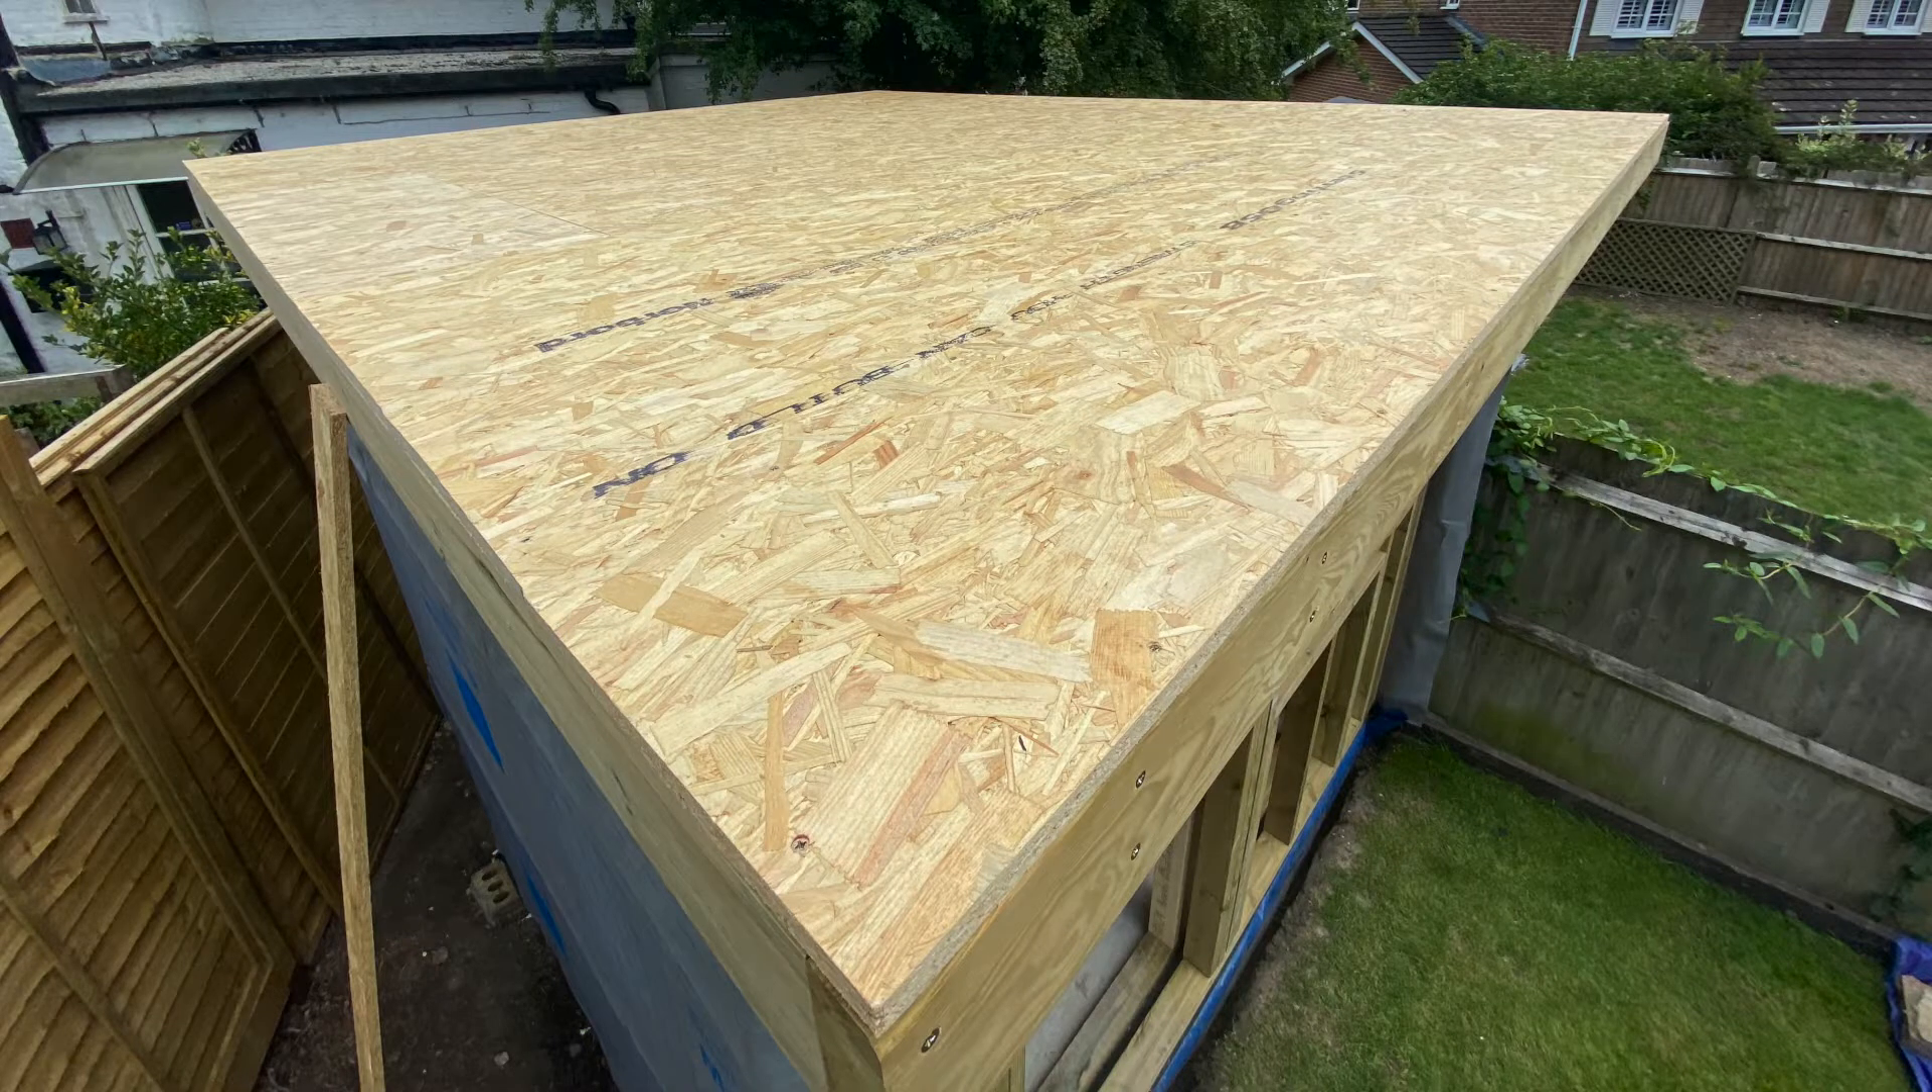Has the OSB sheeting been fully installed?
Yes.